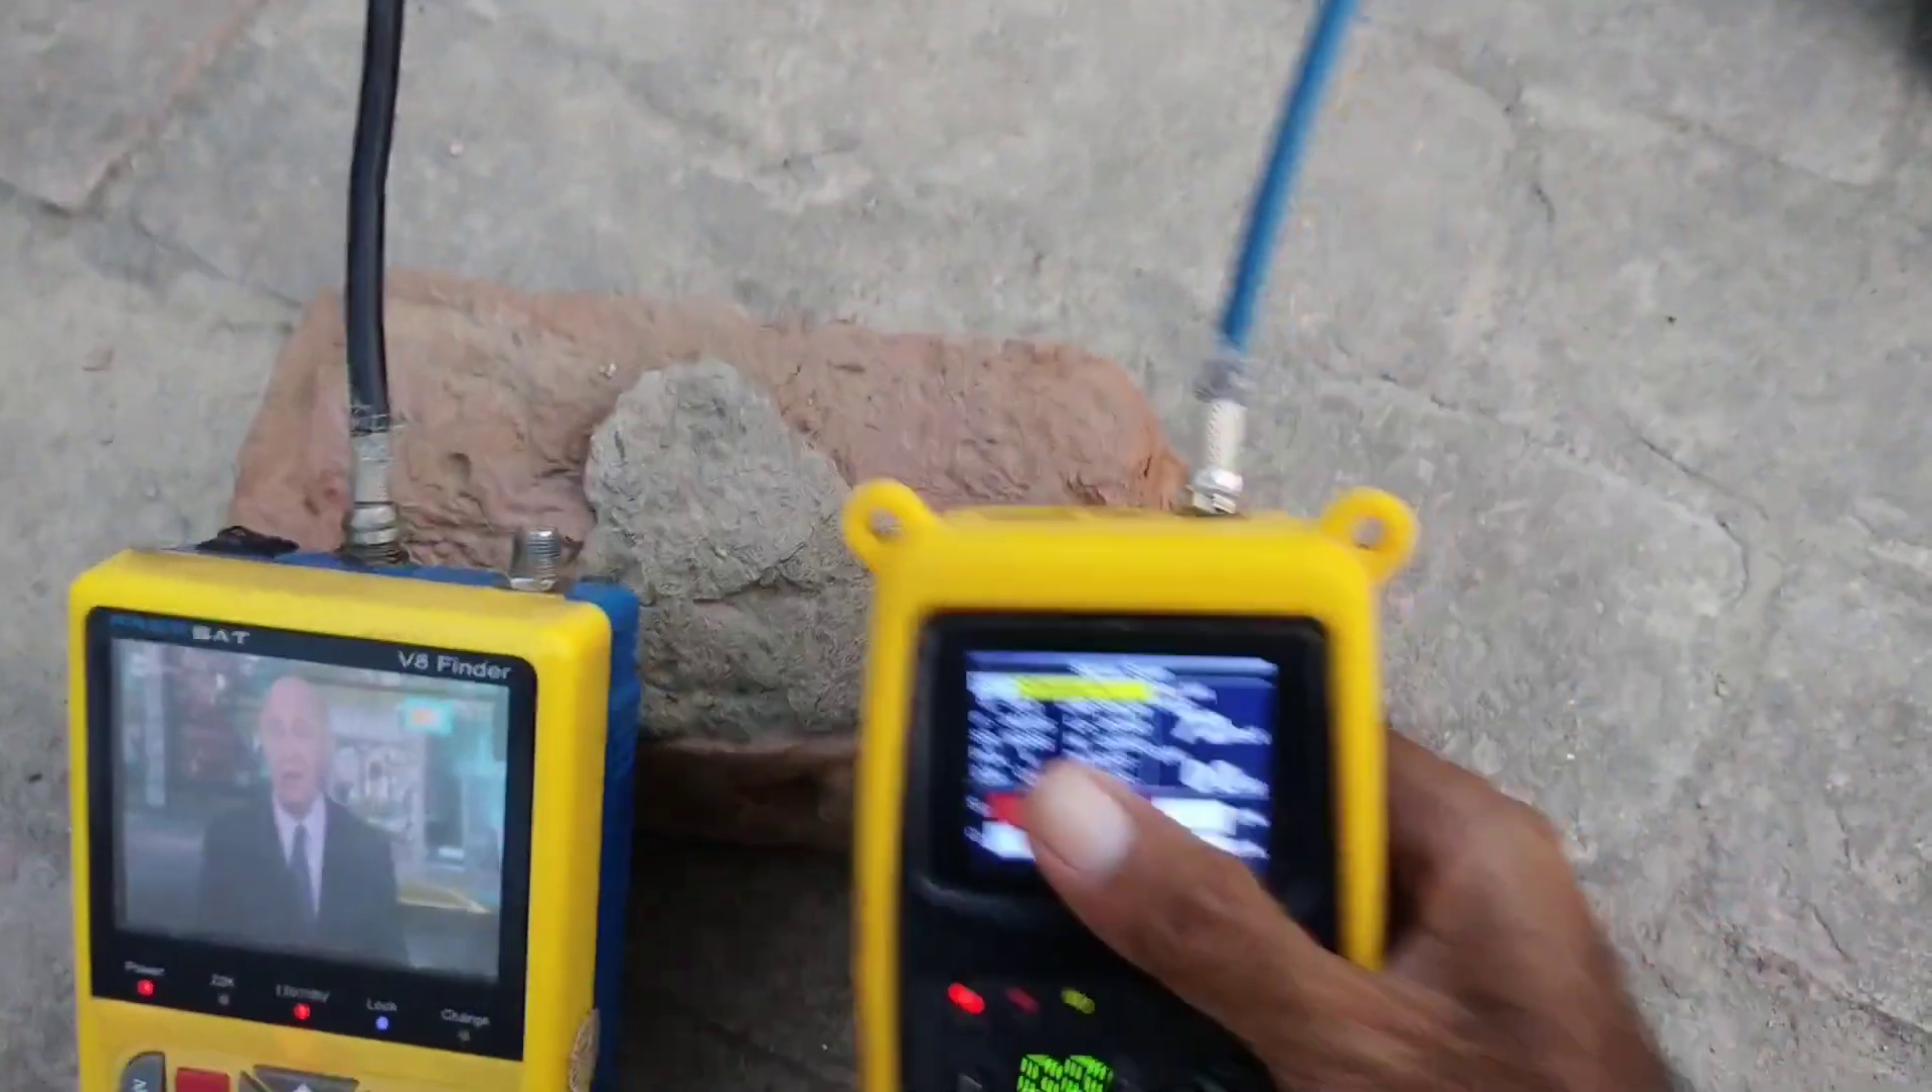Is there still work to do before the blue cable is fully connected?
No.